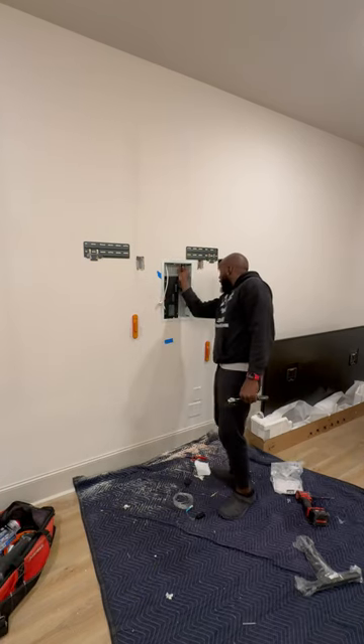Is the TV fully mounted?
No.